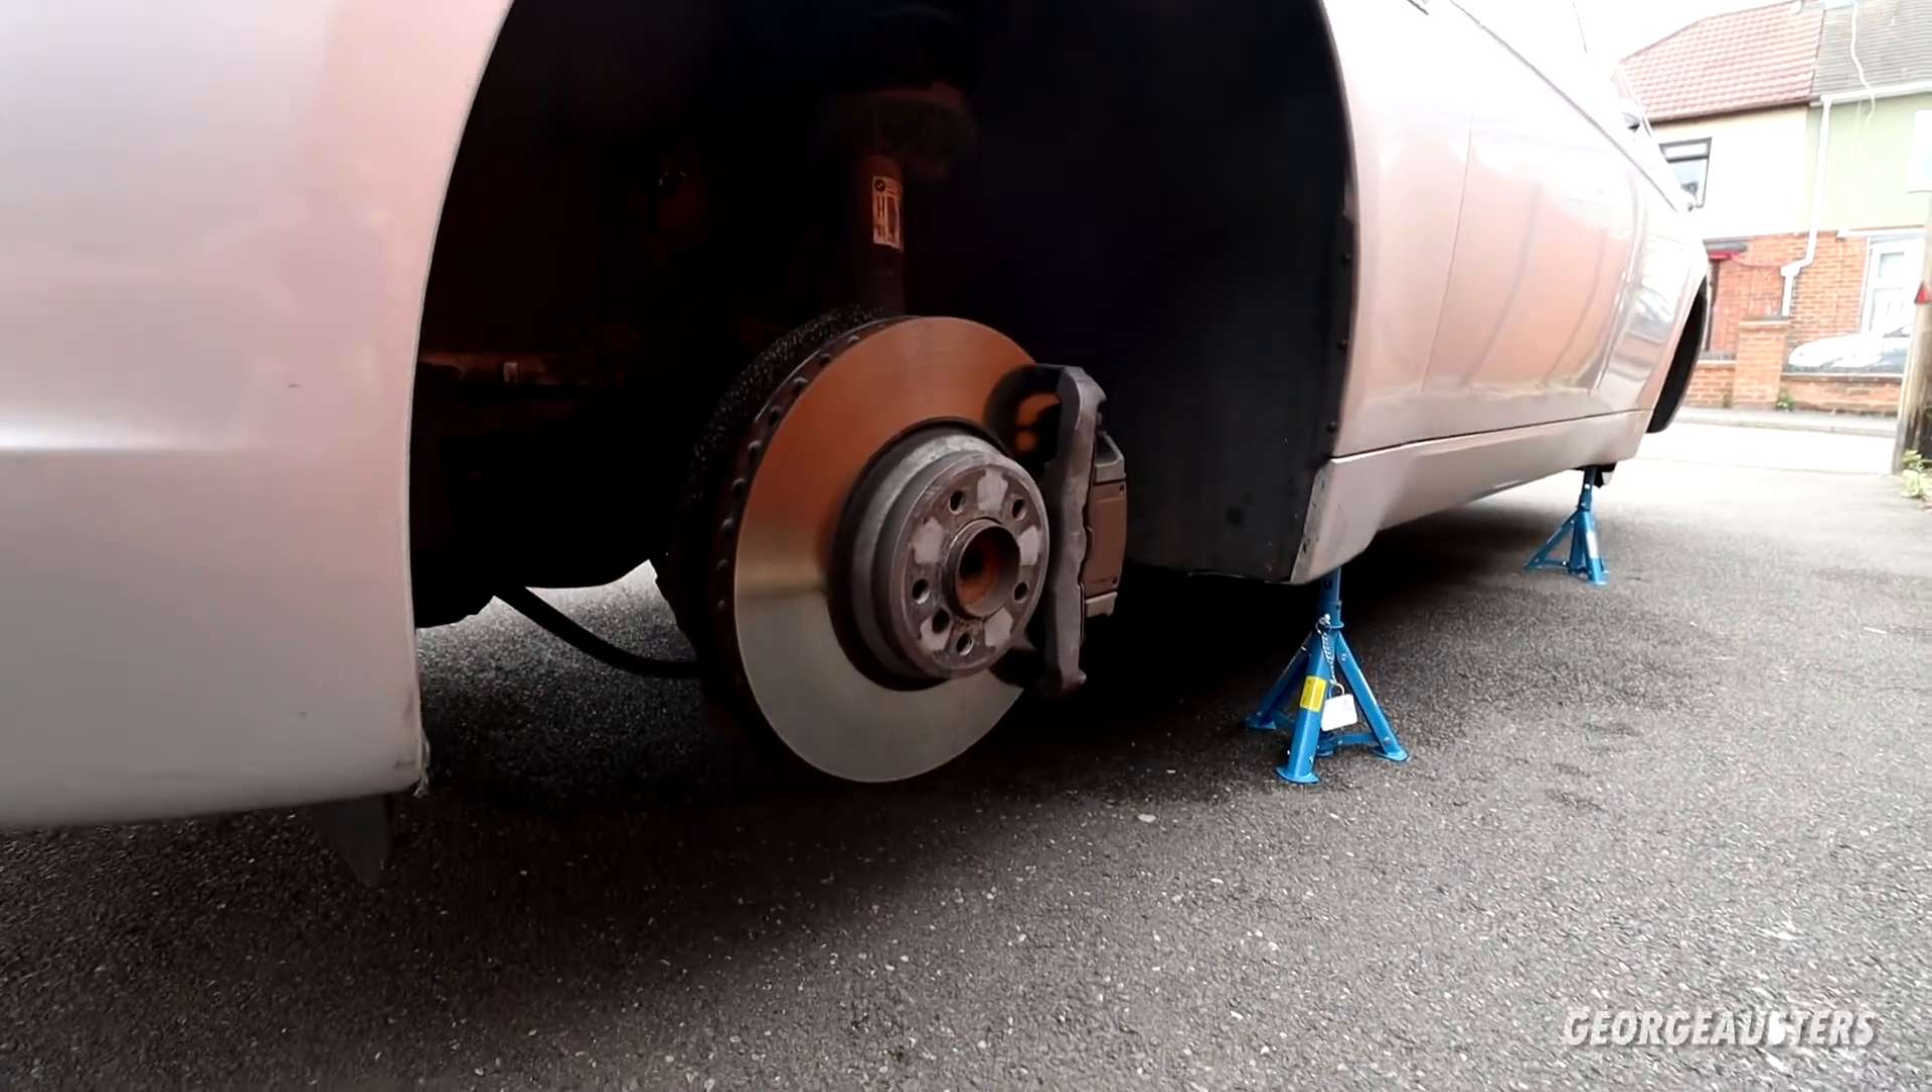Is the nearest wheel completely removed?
Yes.